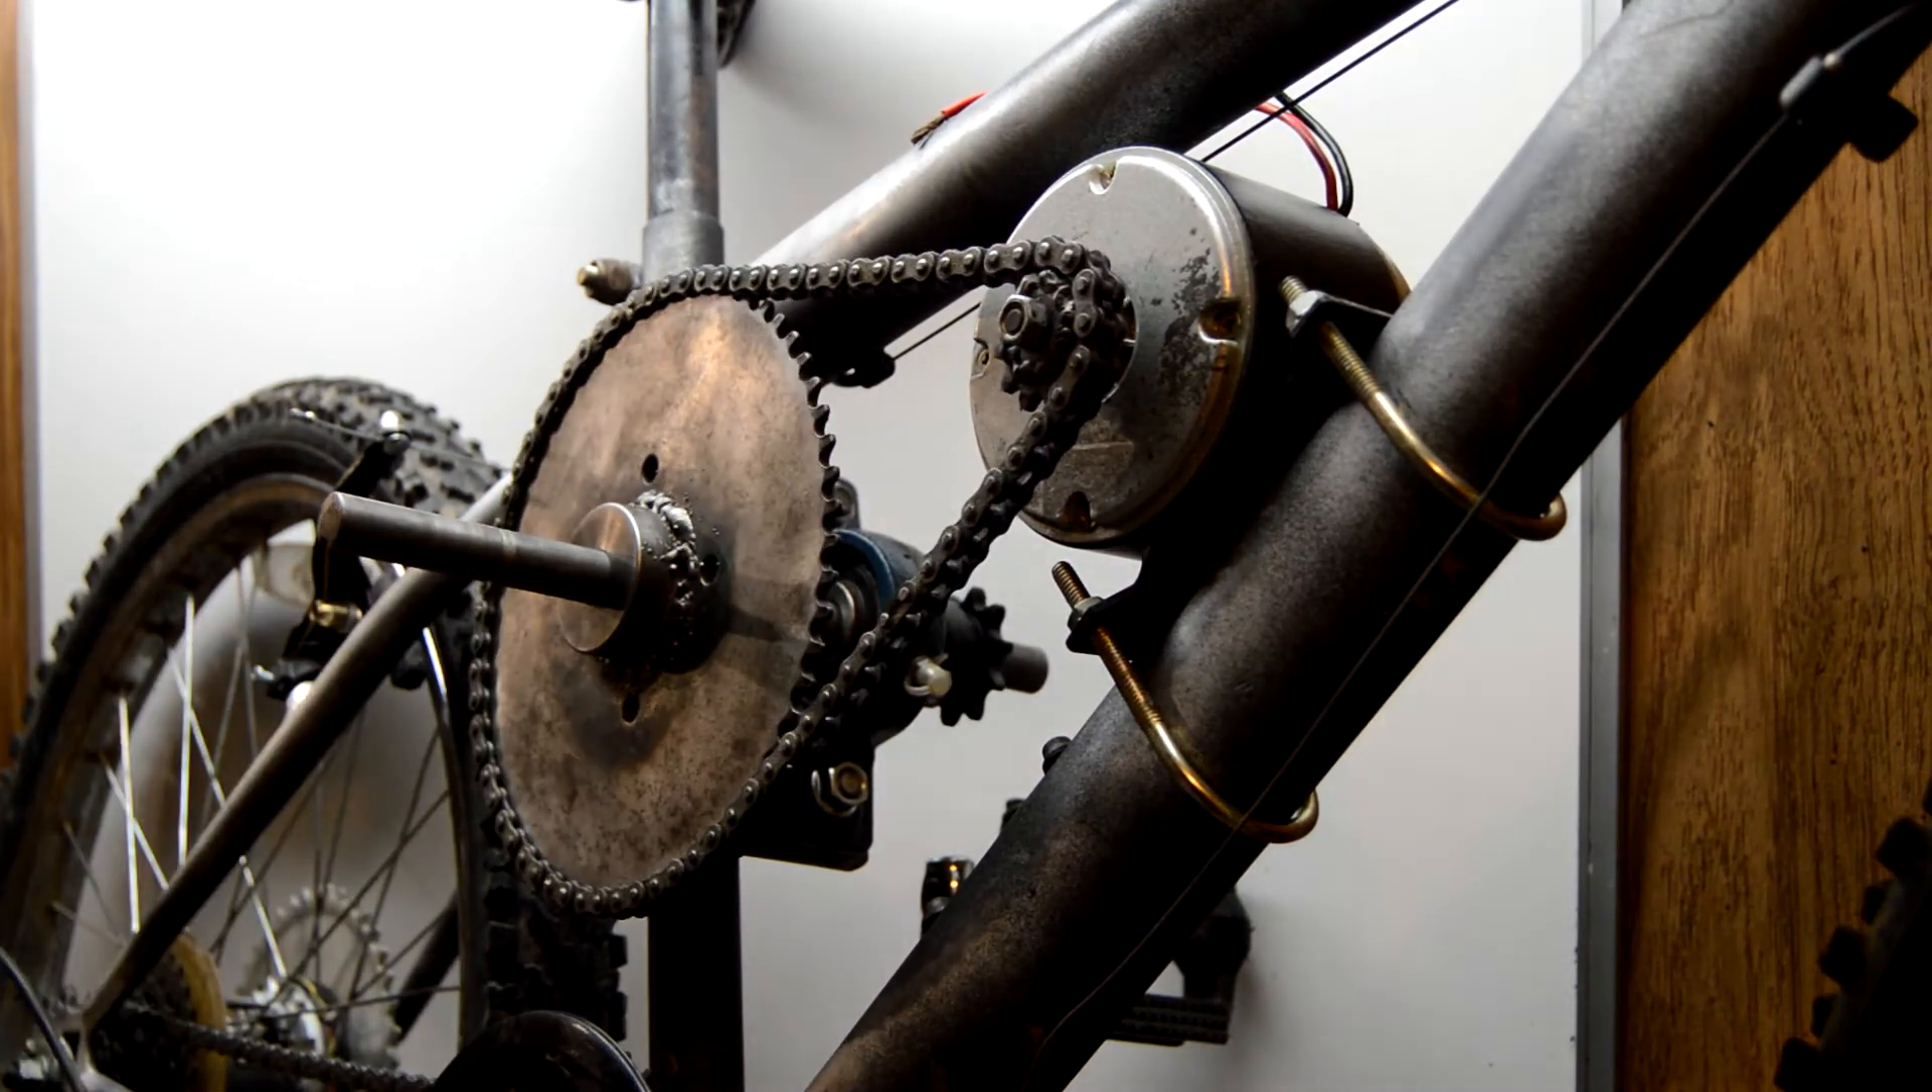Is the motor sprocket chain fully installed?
Yes.